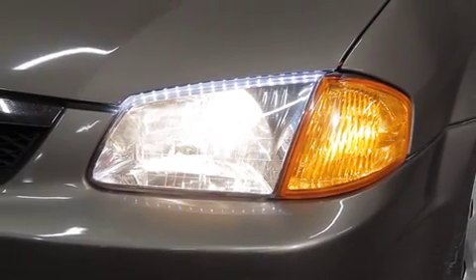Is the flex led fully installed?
Yes.